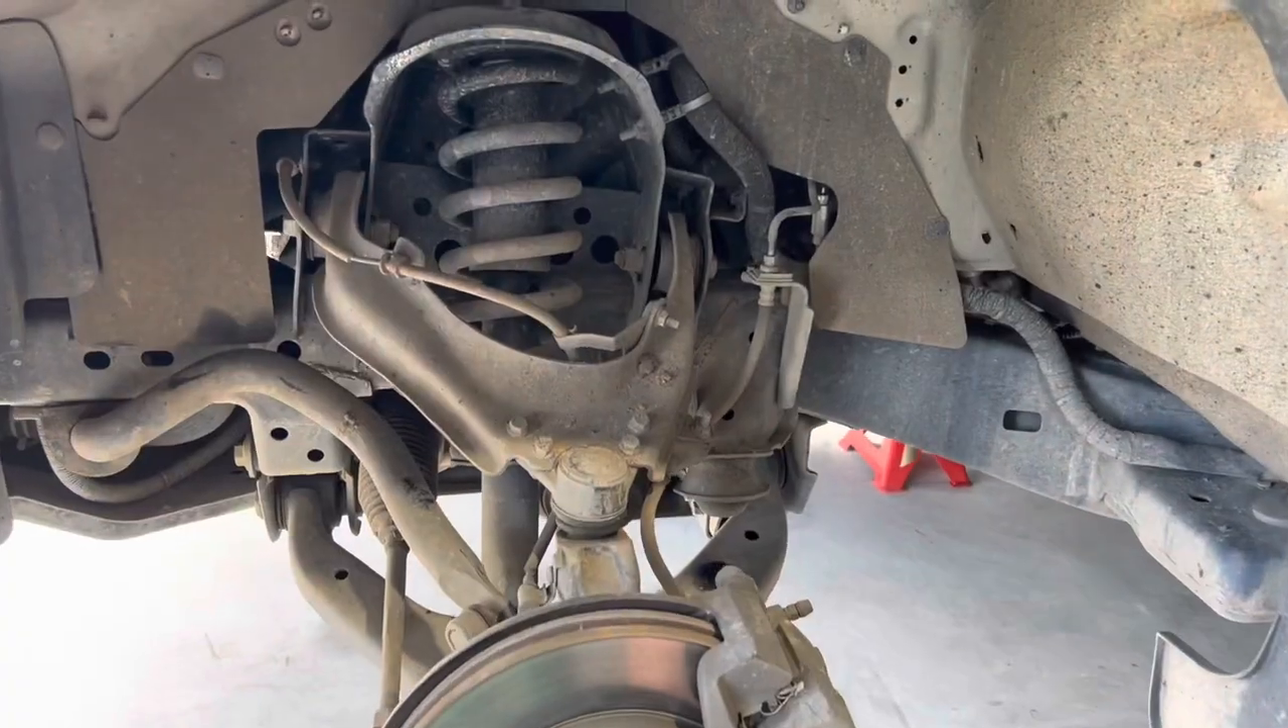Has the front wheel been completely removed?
Yes.